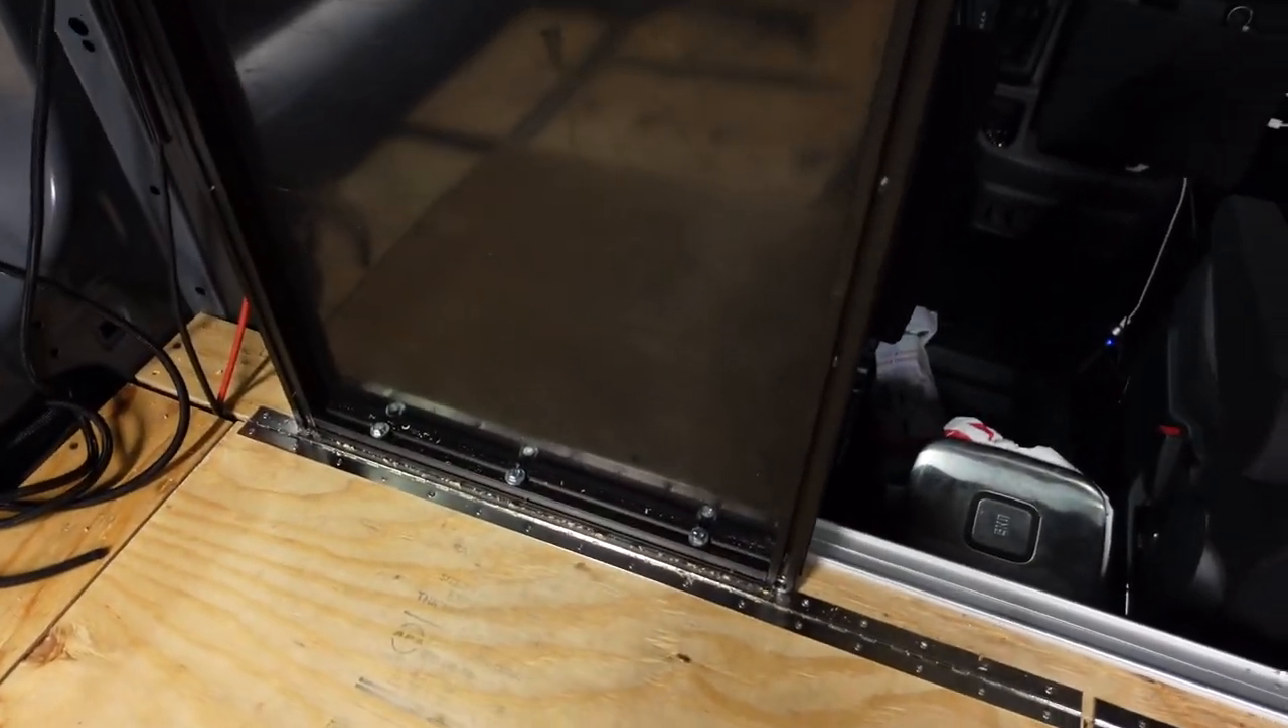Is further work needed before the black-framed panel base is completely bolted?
No.